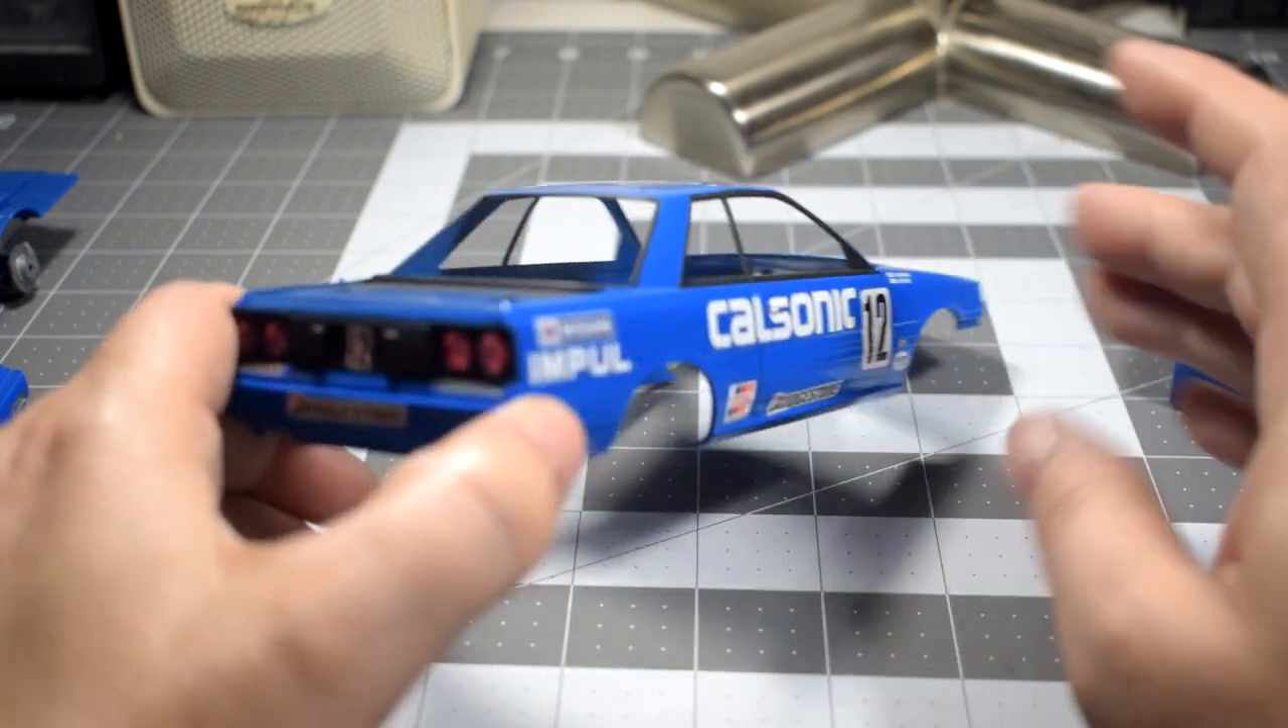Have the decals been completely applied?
Yes.